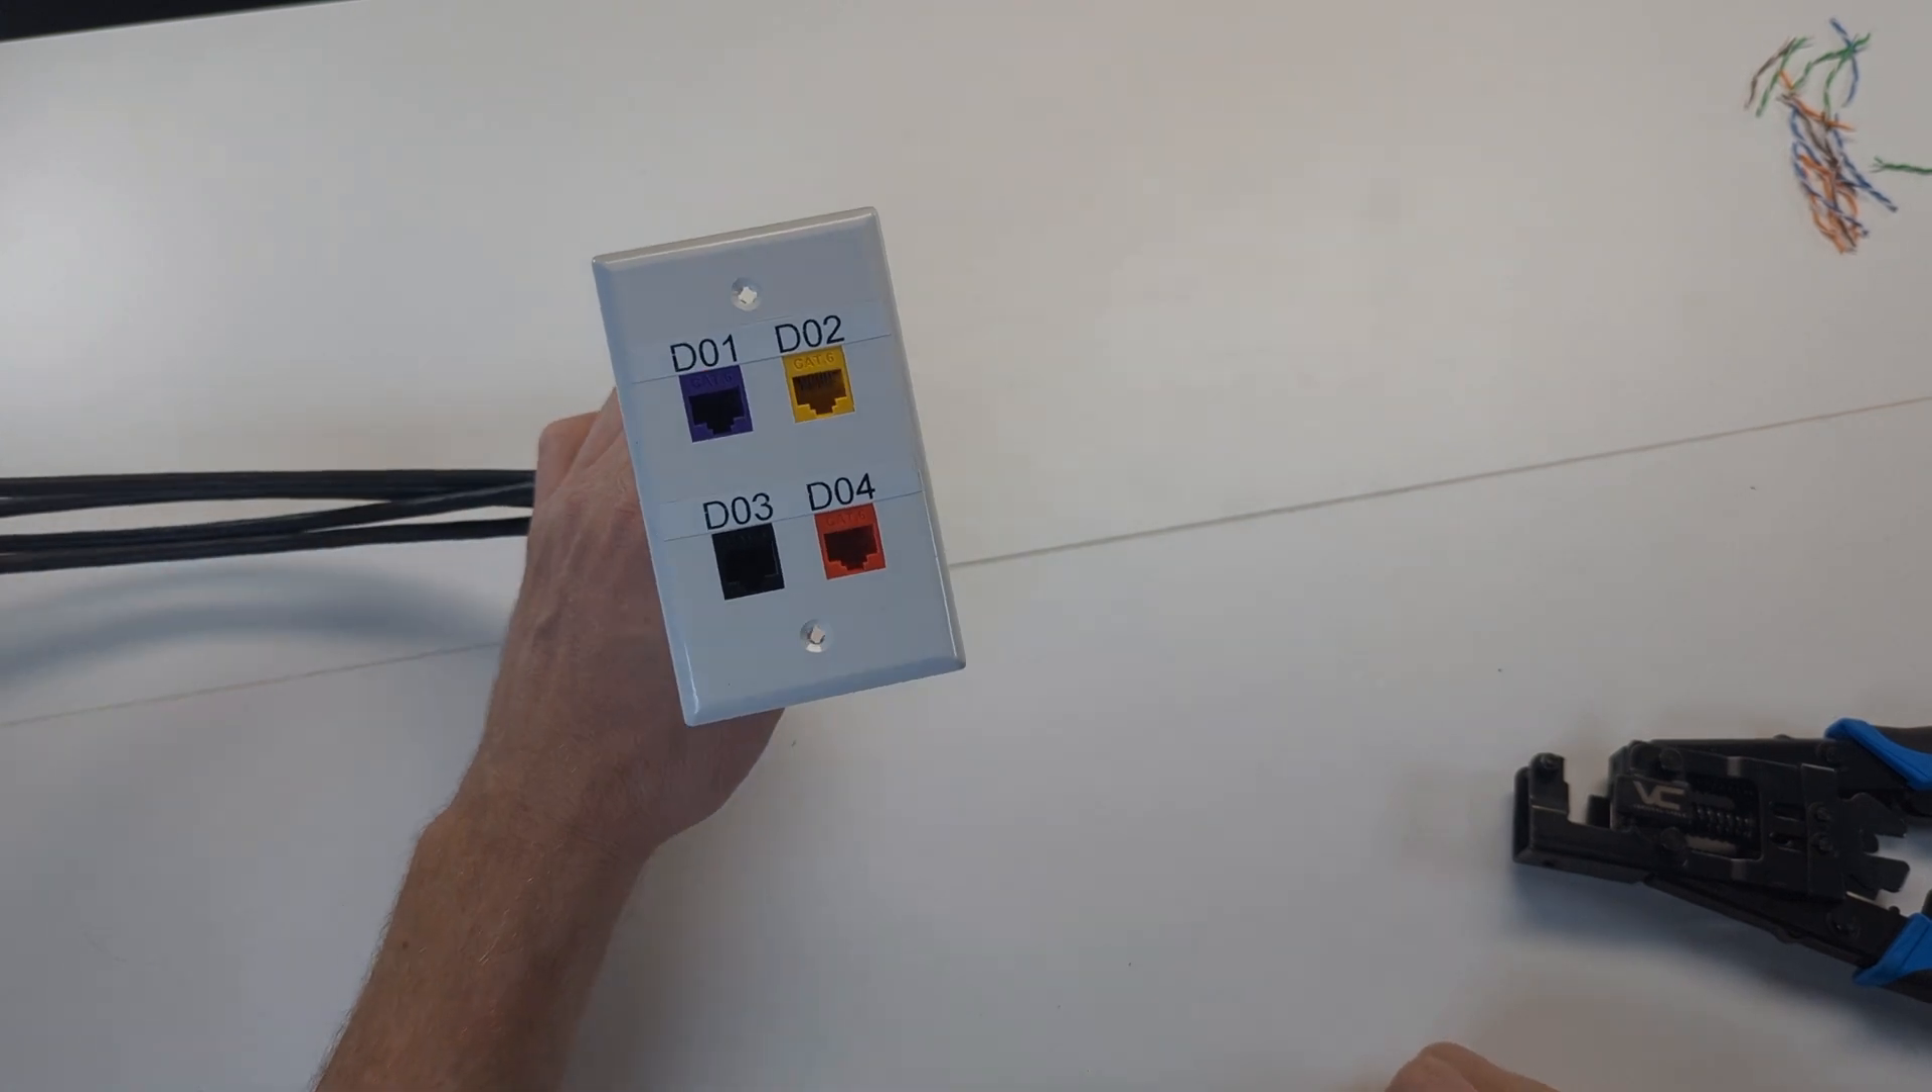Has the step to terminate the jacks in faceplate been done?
Yes.